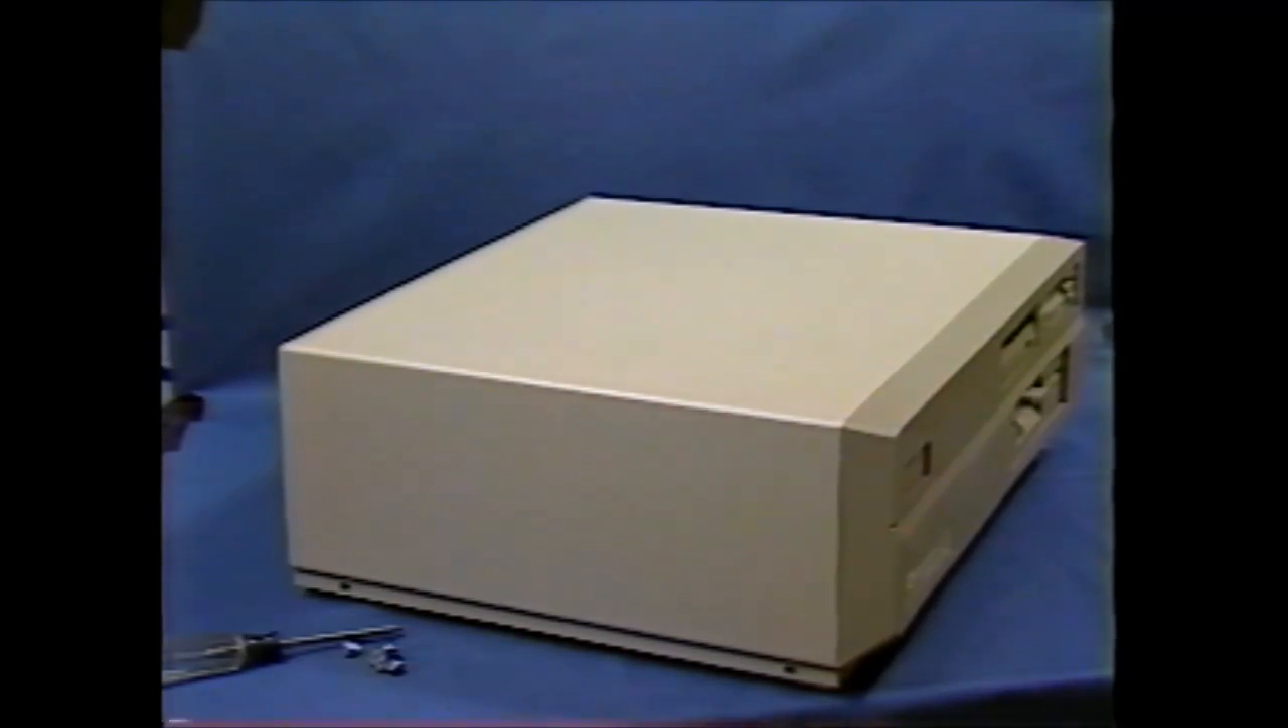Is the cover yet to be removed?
Yes.